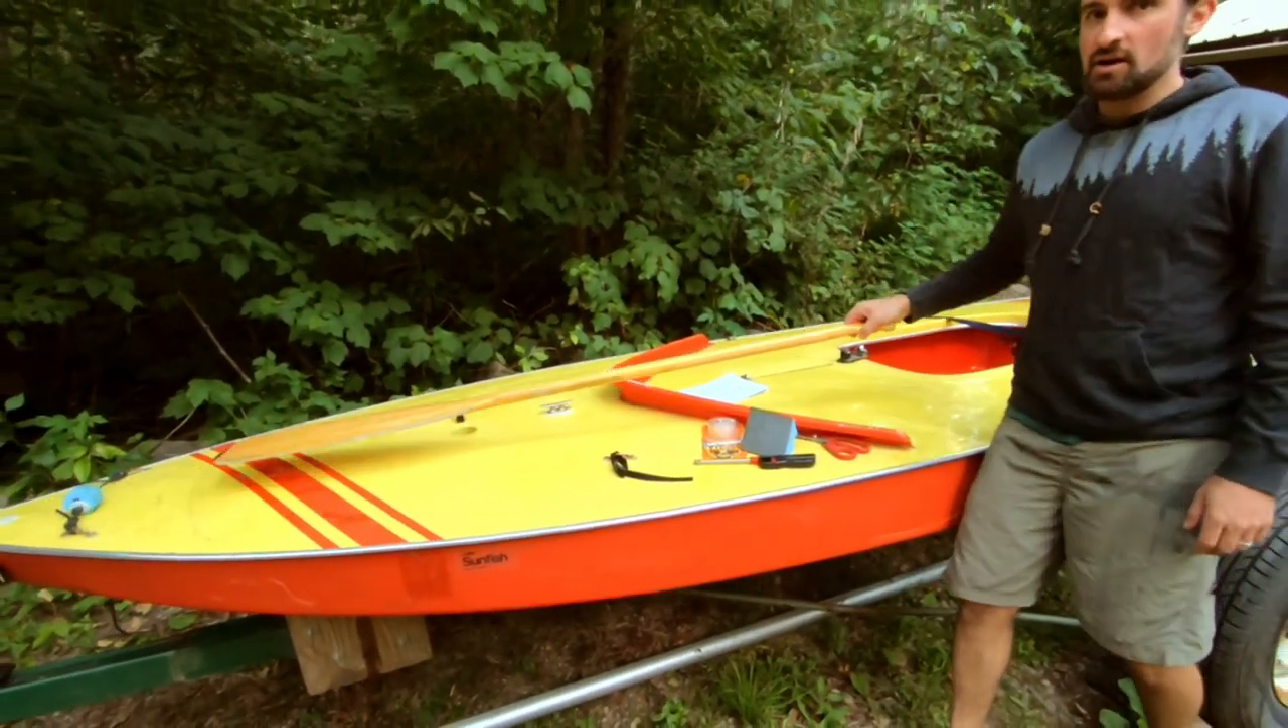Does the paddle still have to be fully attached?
Yes.